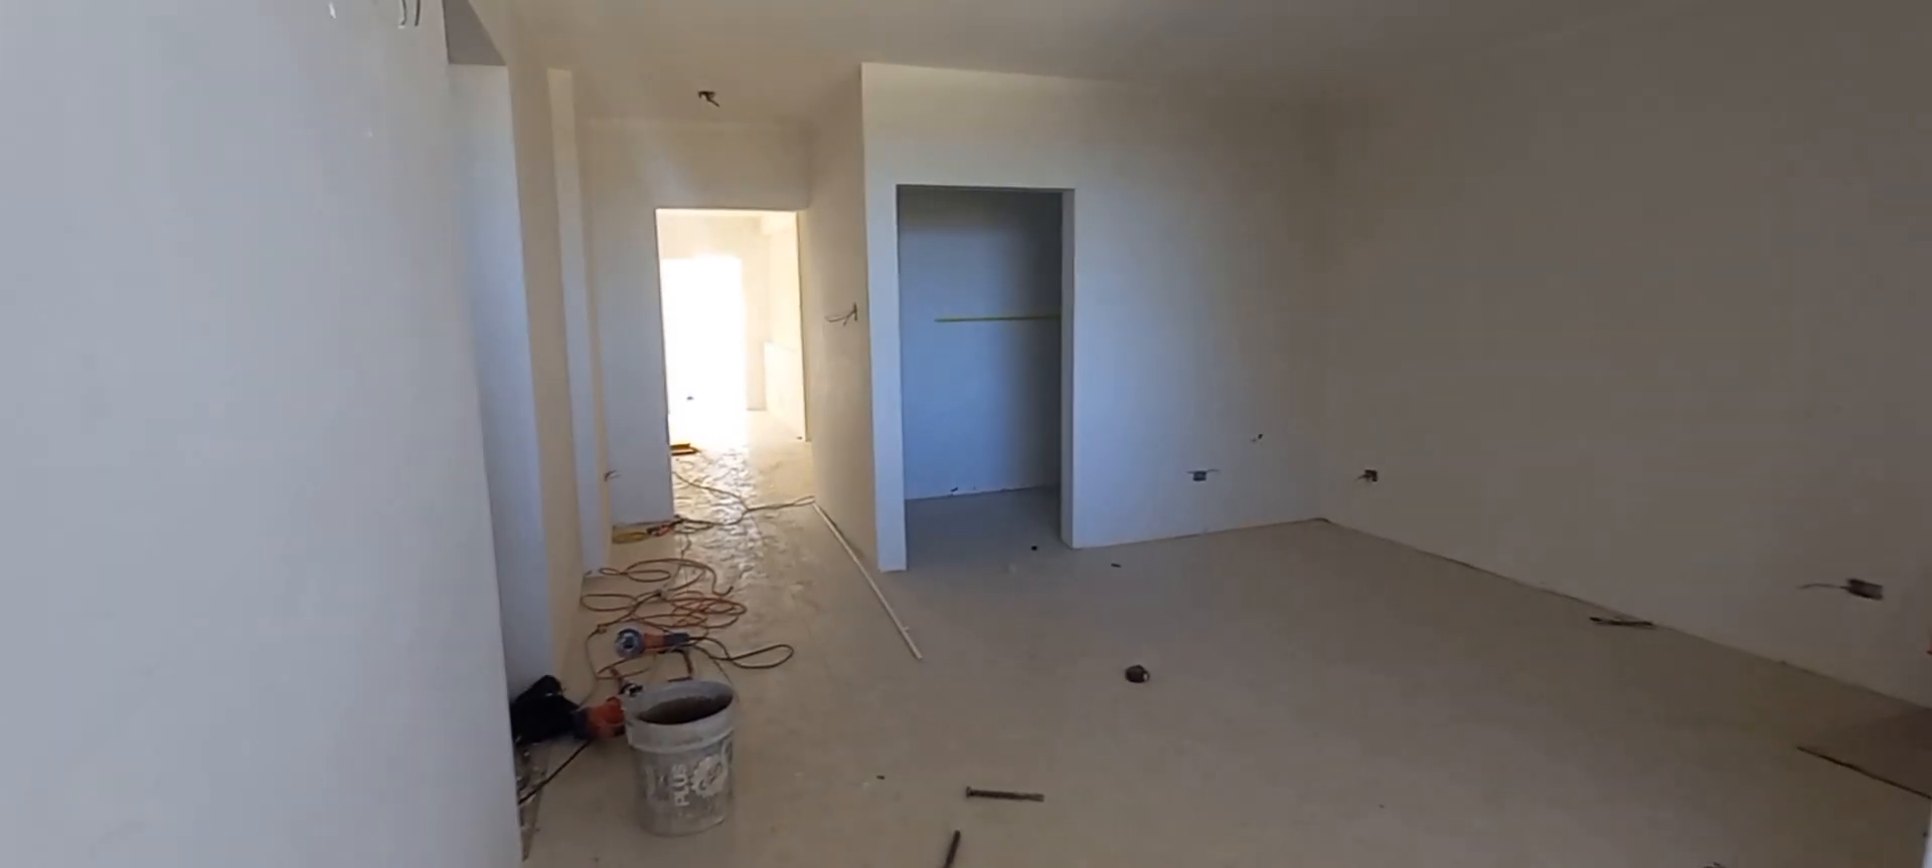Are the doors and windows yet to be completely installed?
Yes.